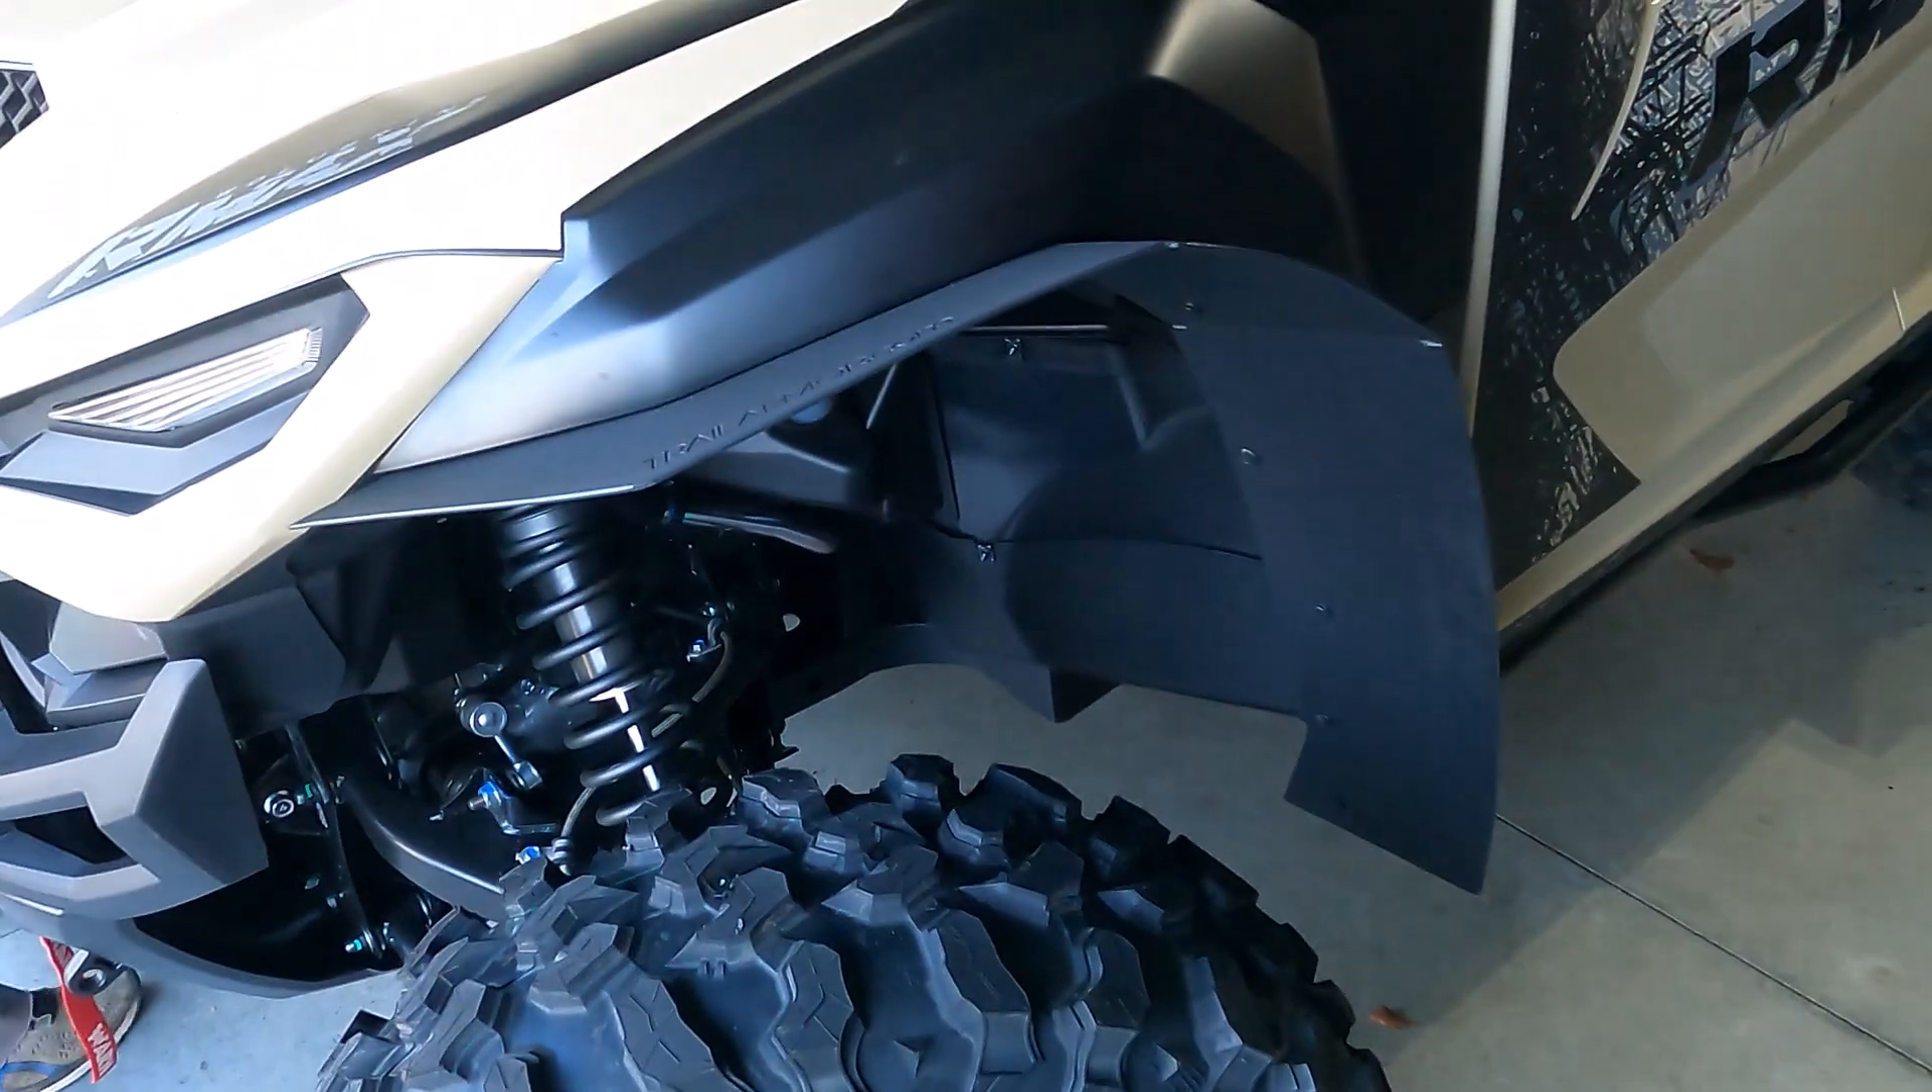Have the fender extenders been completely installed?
Yes.